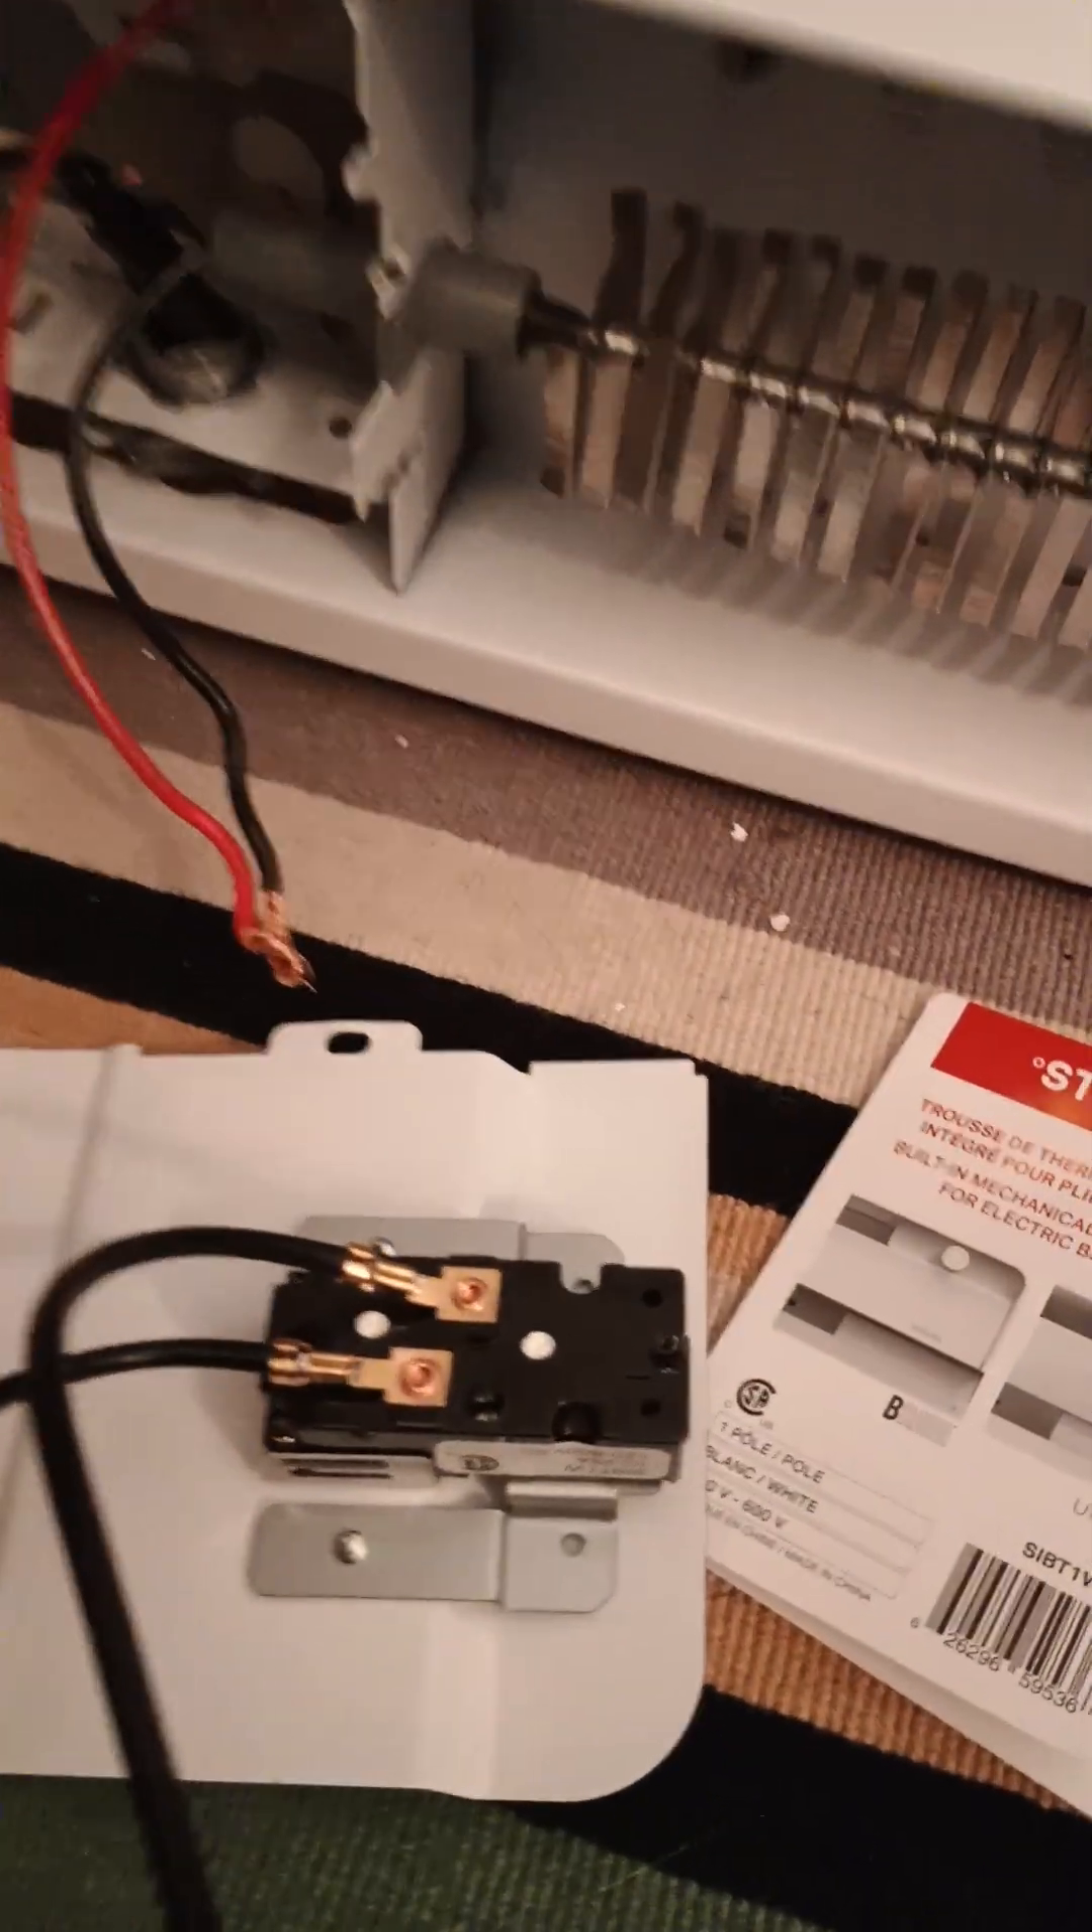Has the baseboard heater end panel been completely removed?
Yes.